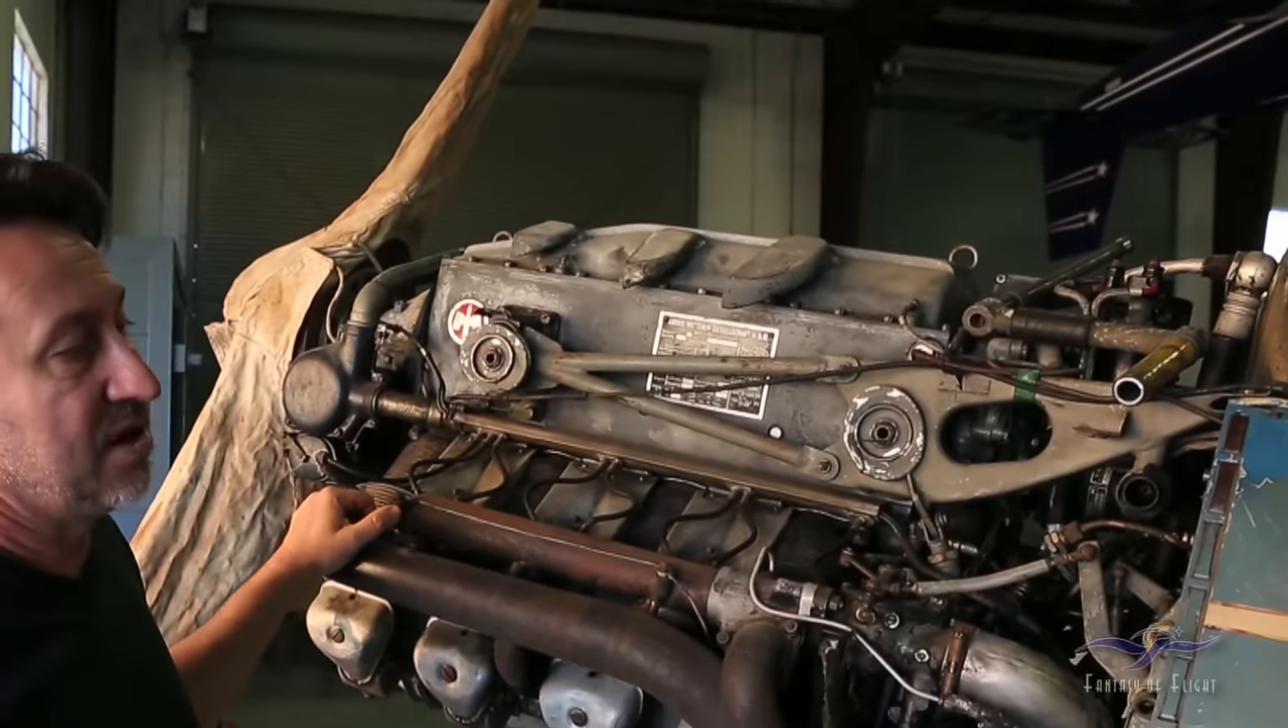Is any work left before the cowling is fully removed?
No.